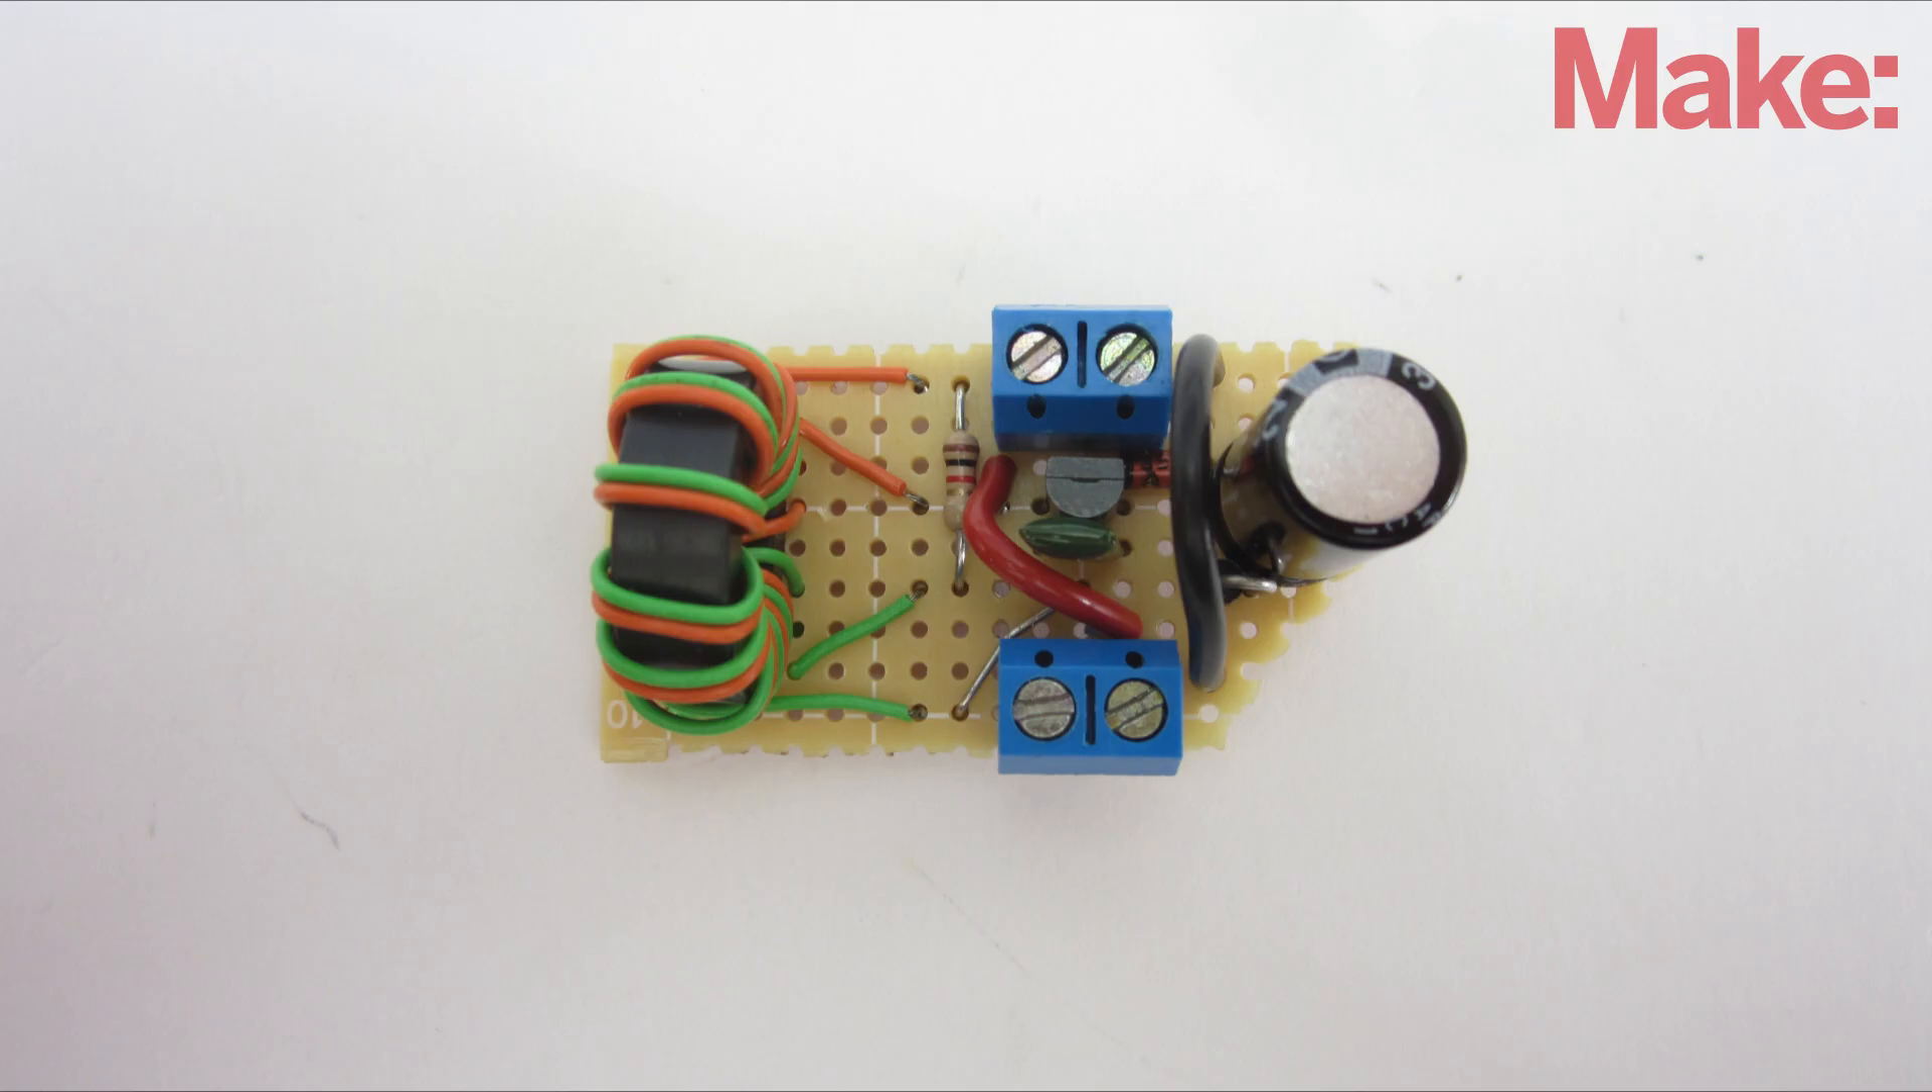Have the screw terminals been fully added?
Yes.